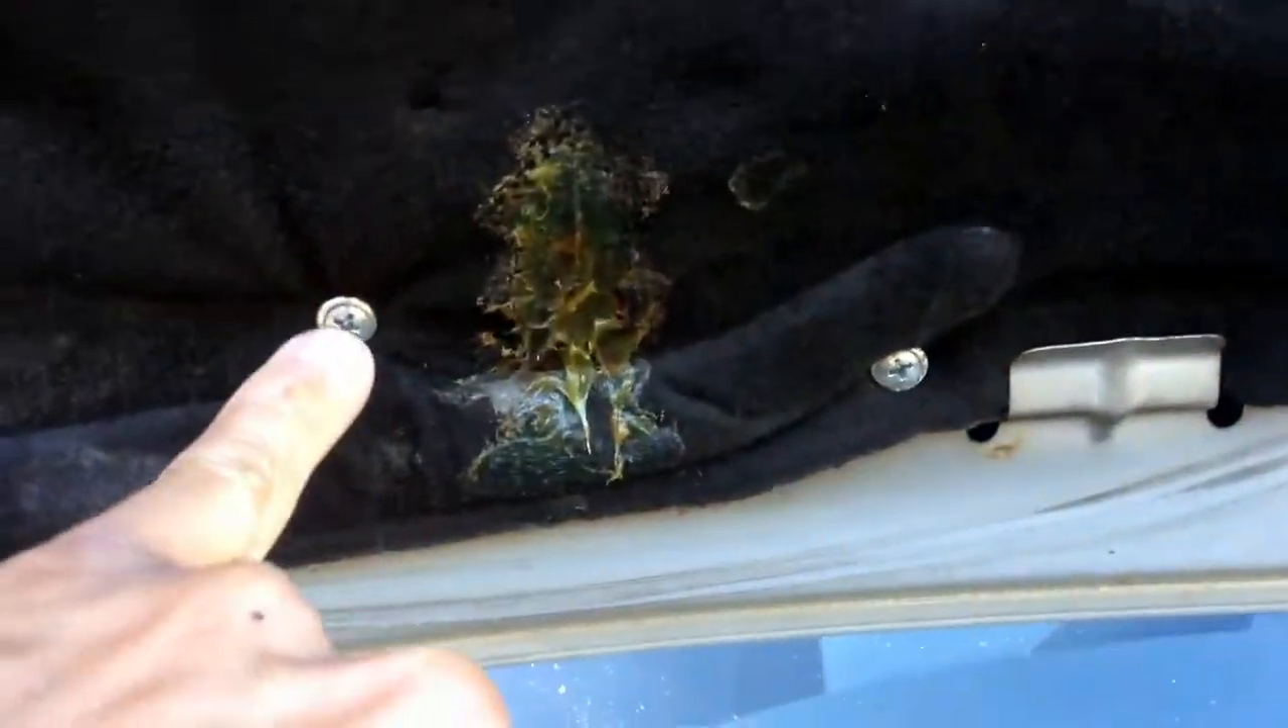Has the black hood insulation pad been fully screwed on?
Yes.